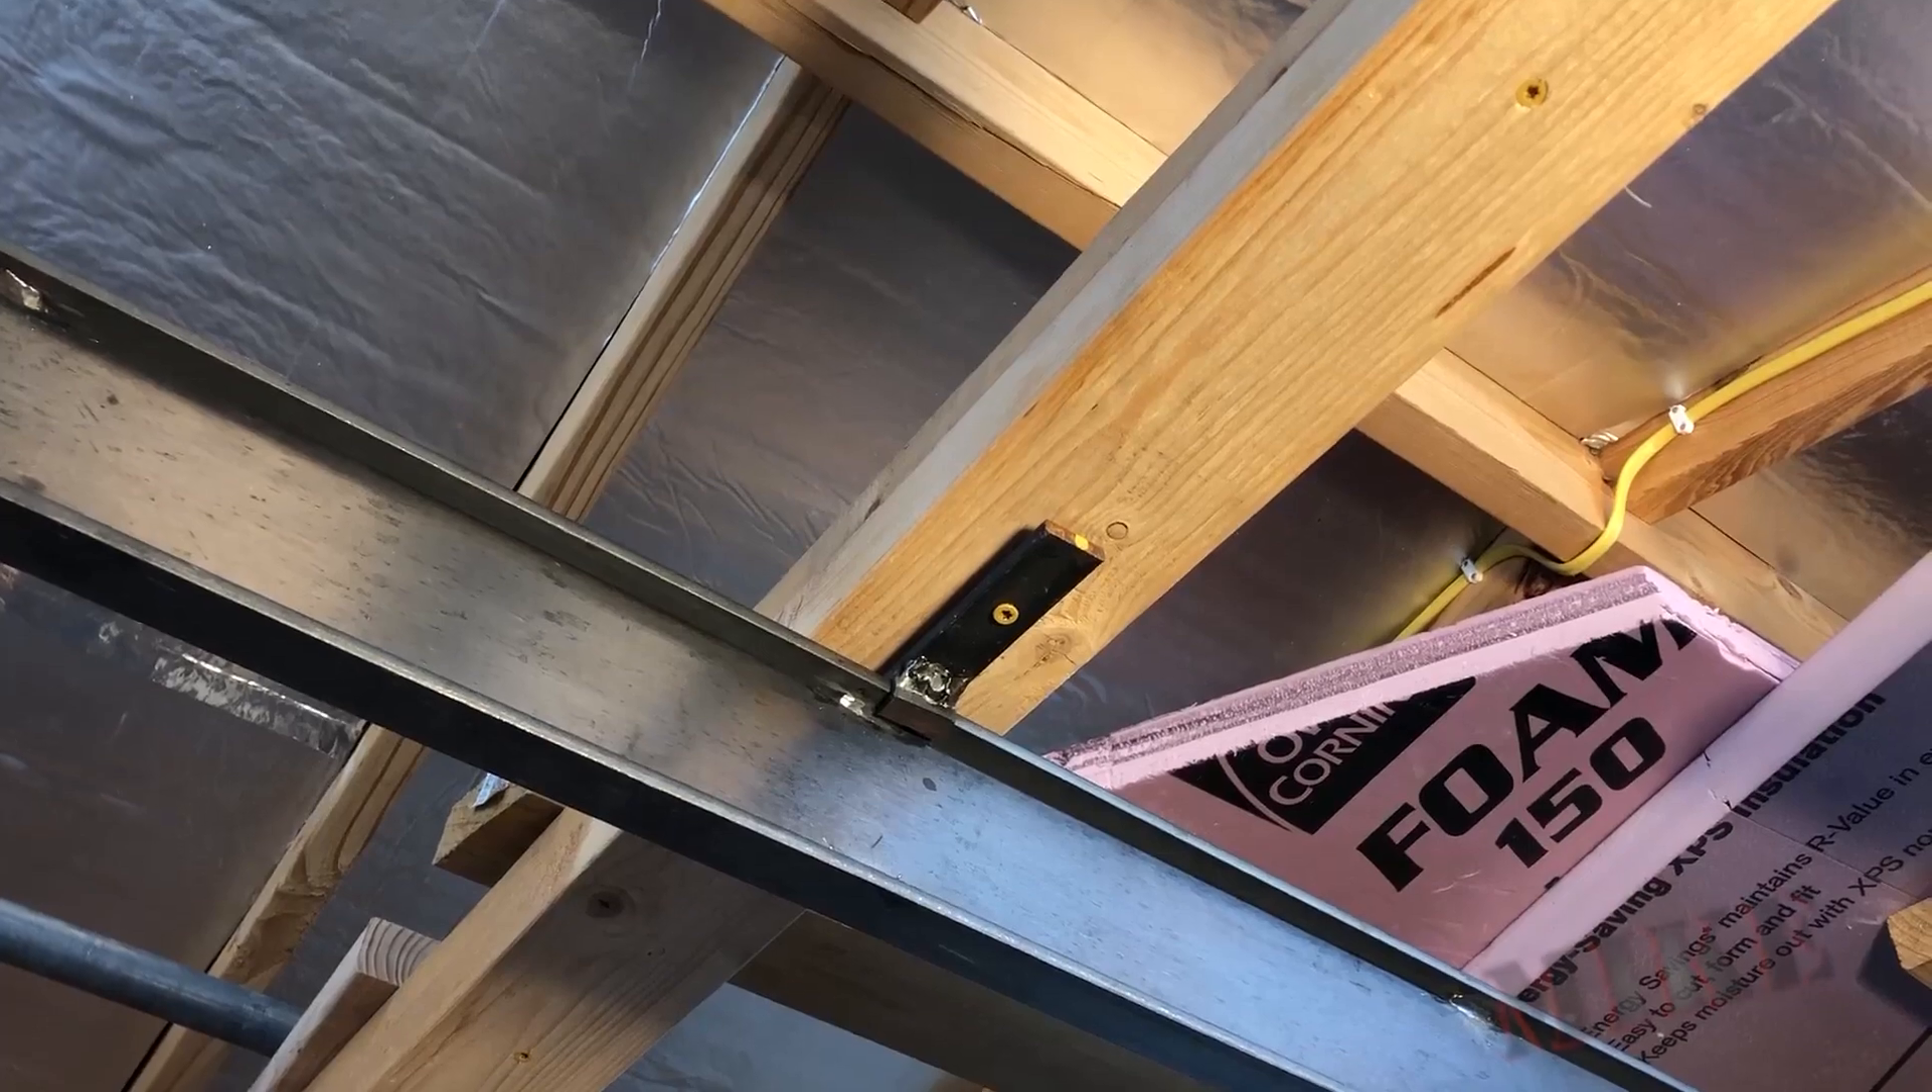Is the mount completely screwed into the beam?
Yes.